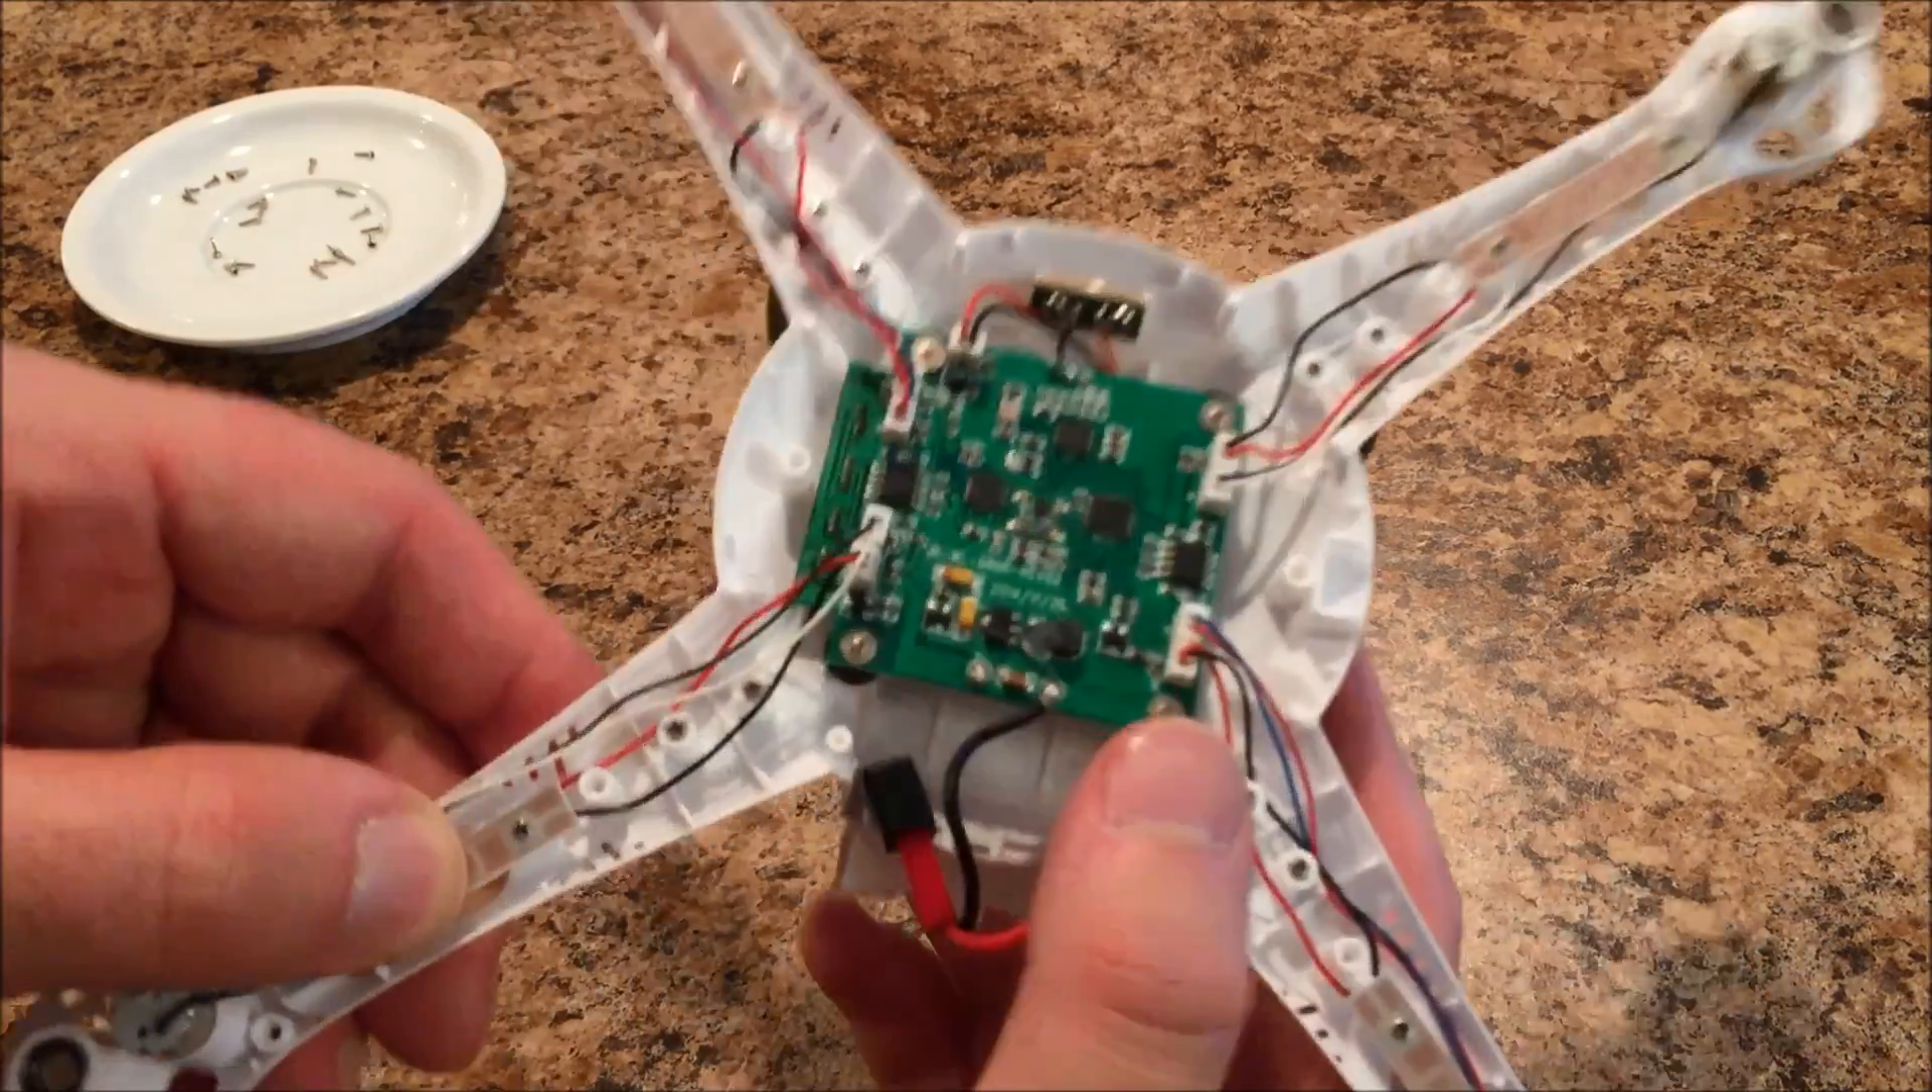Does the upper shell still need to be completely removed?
No.